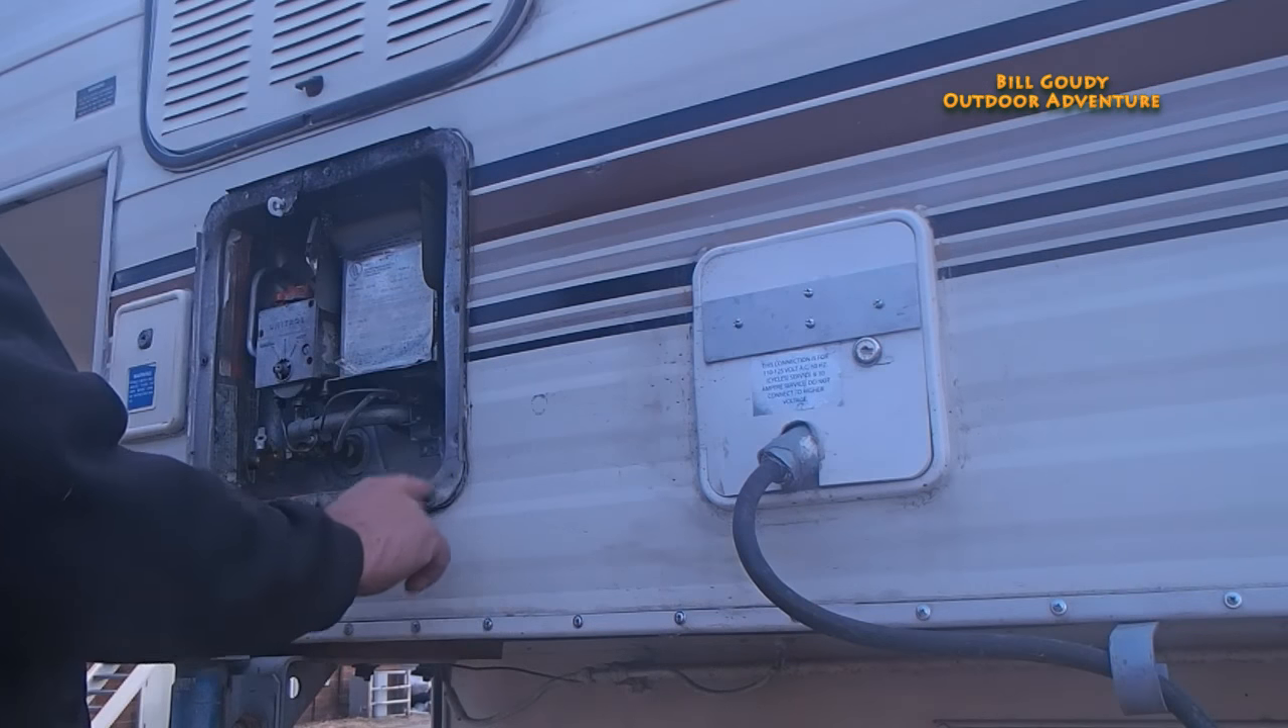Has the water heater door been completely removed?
Yes.